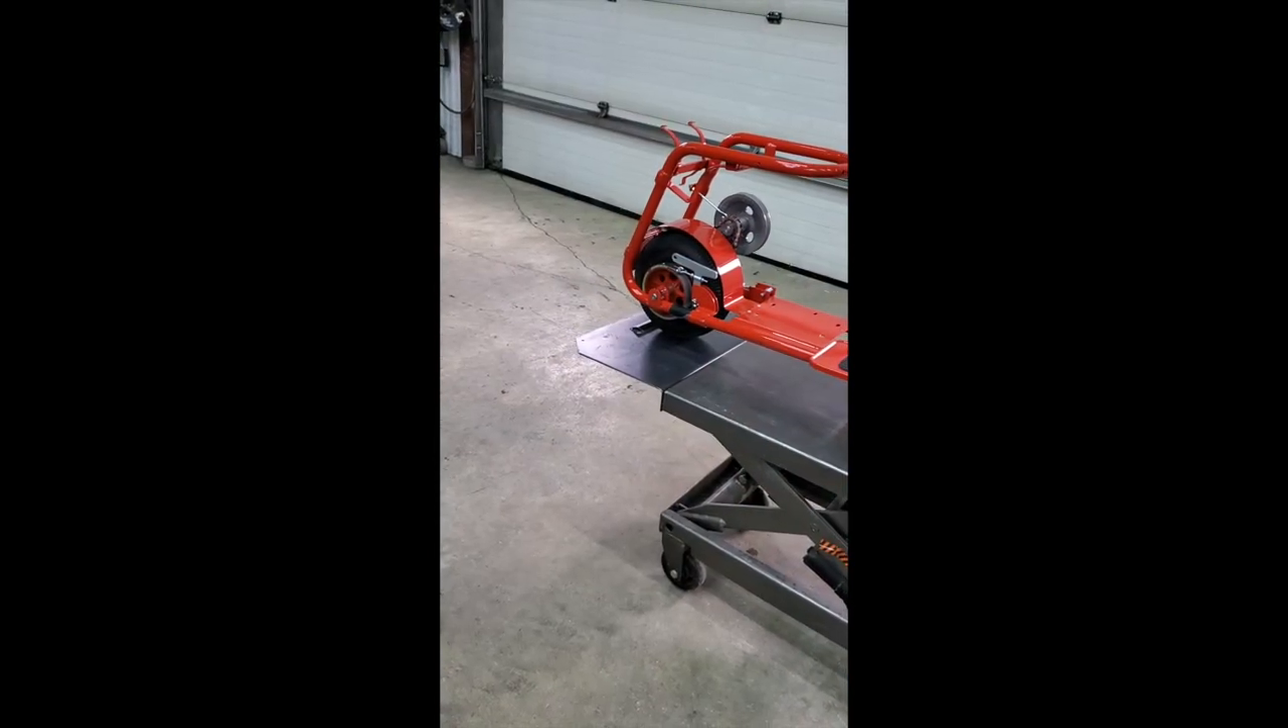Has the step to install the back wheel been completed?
Yes.